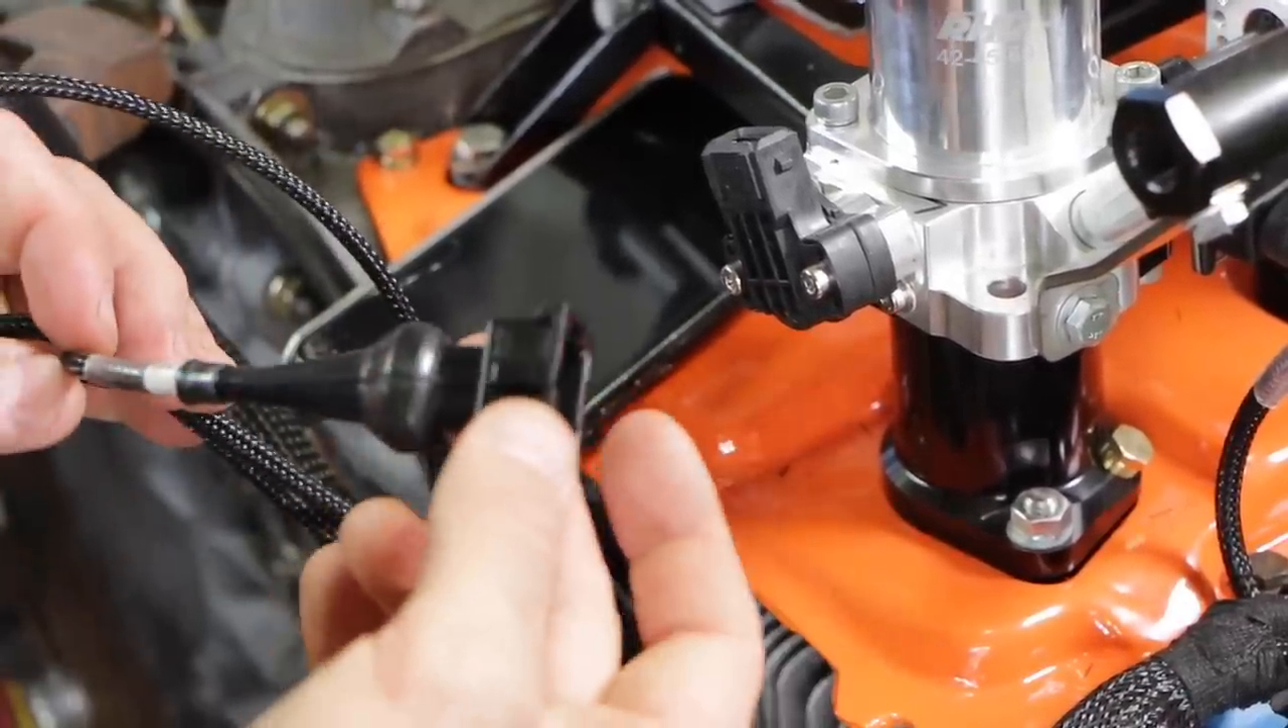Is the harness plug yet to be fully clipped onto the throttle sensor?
Yes.